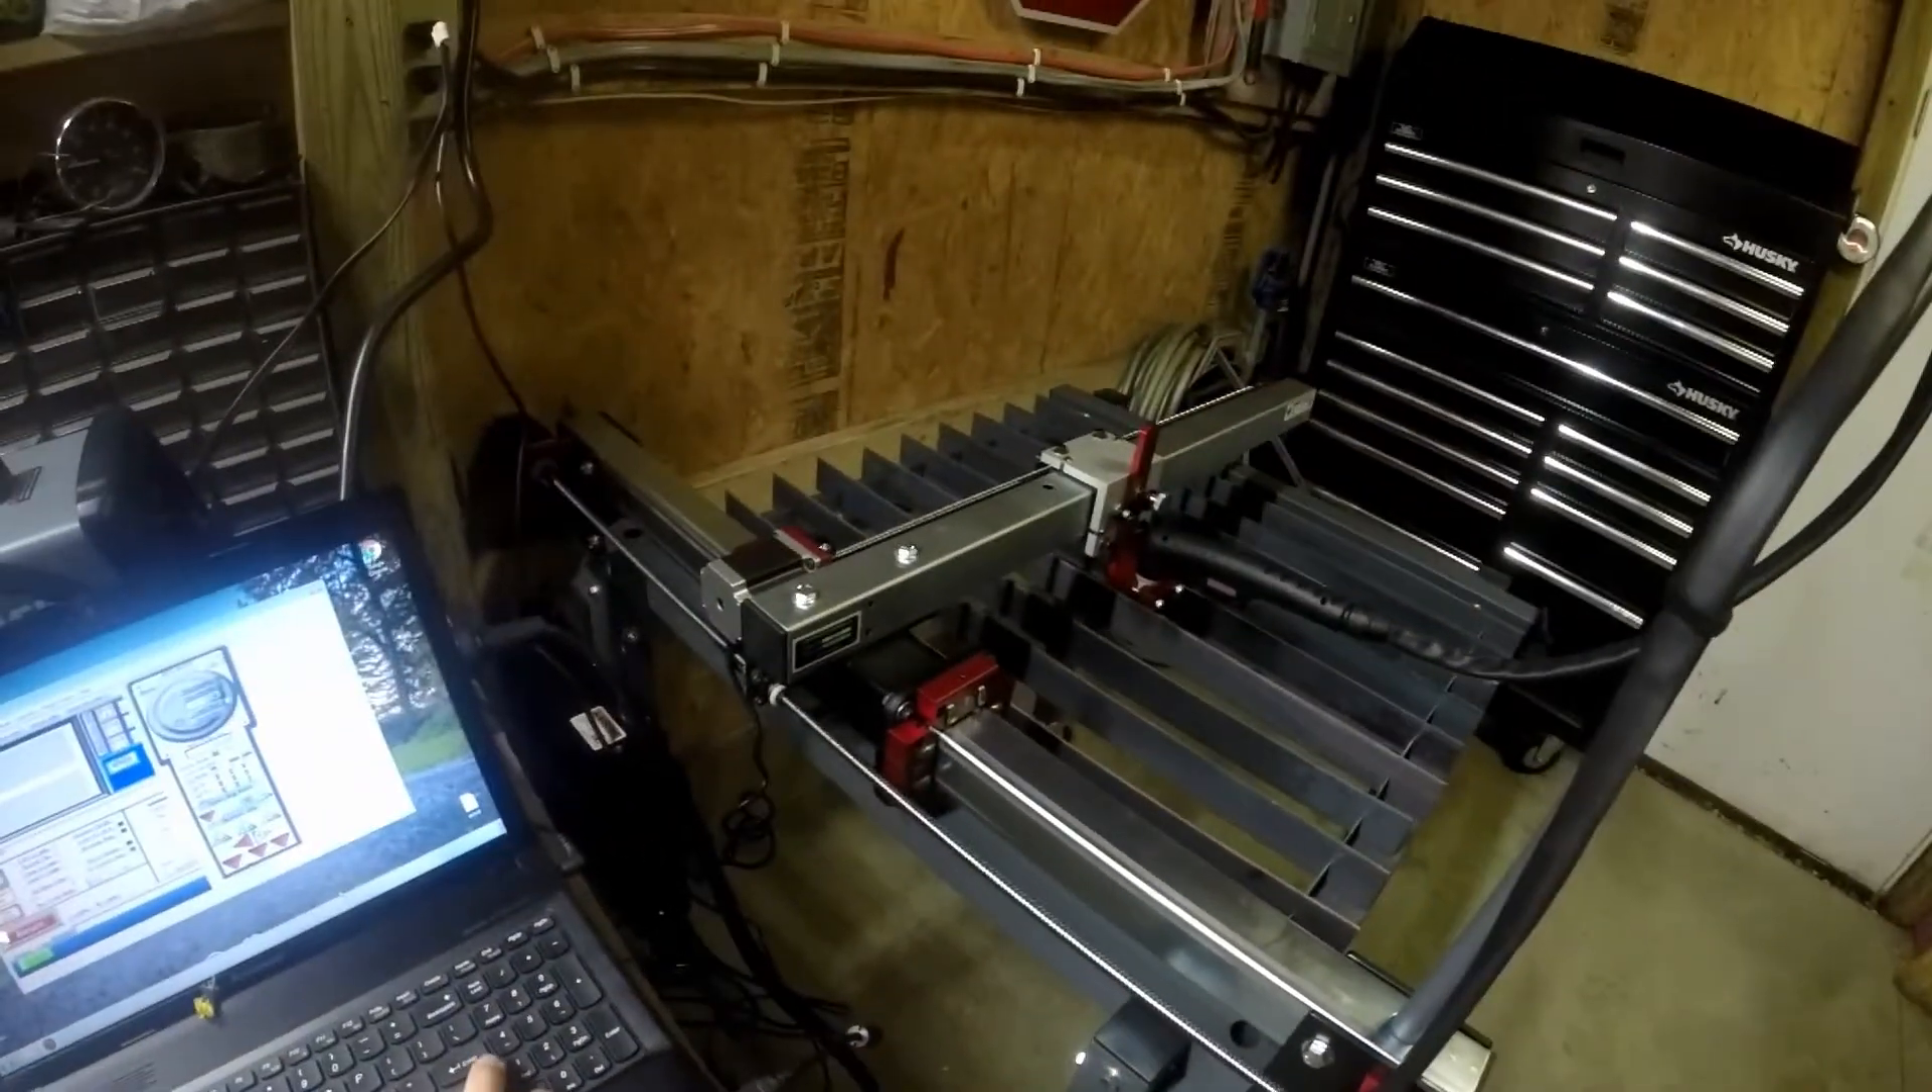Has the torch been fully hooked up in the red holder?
Yes.